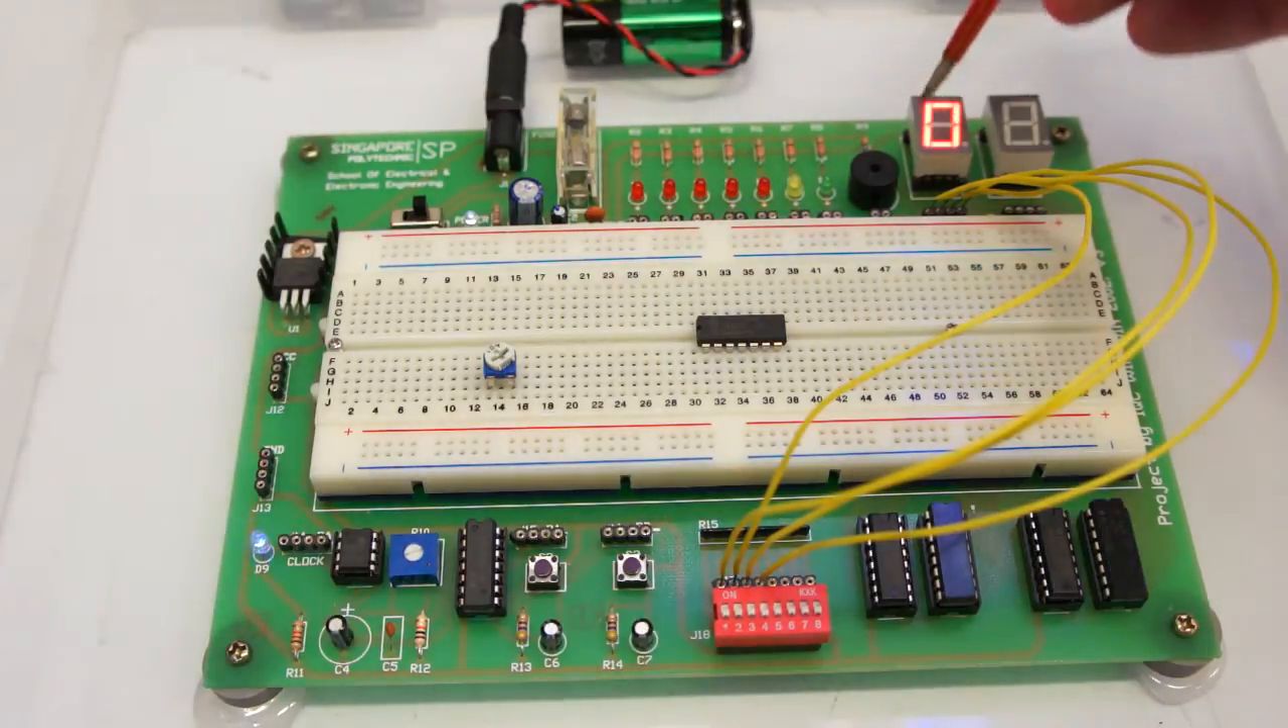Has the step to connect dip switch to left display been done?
Yes.